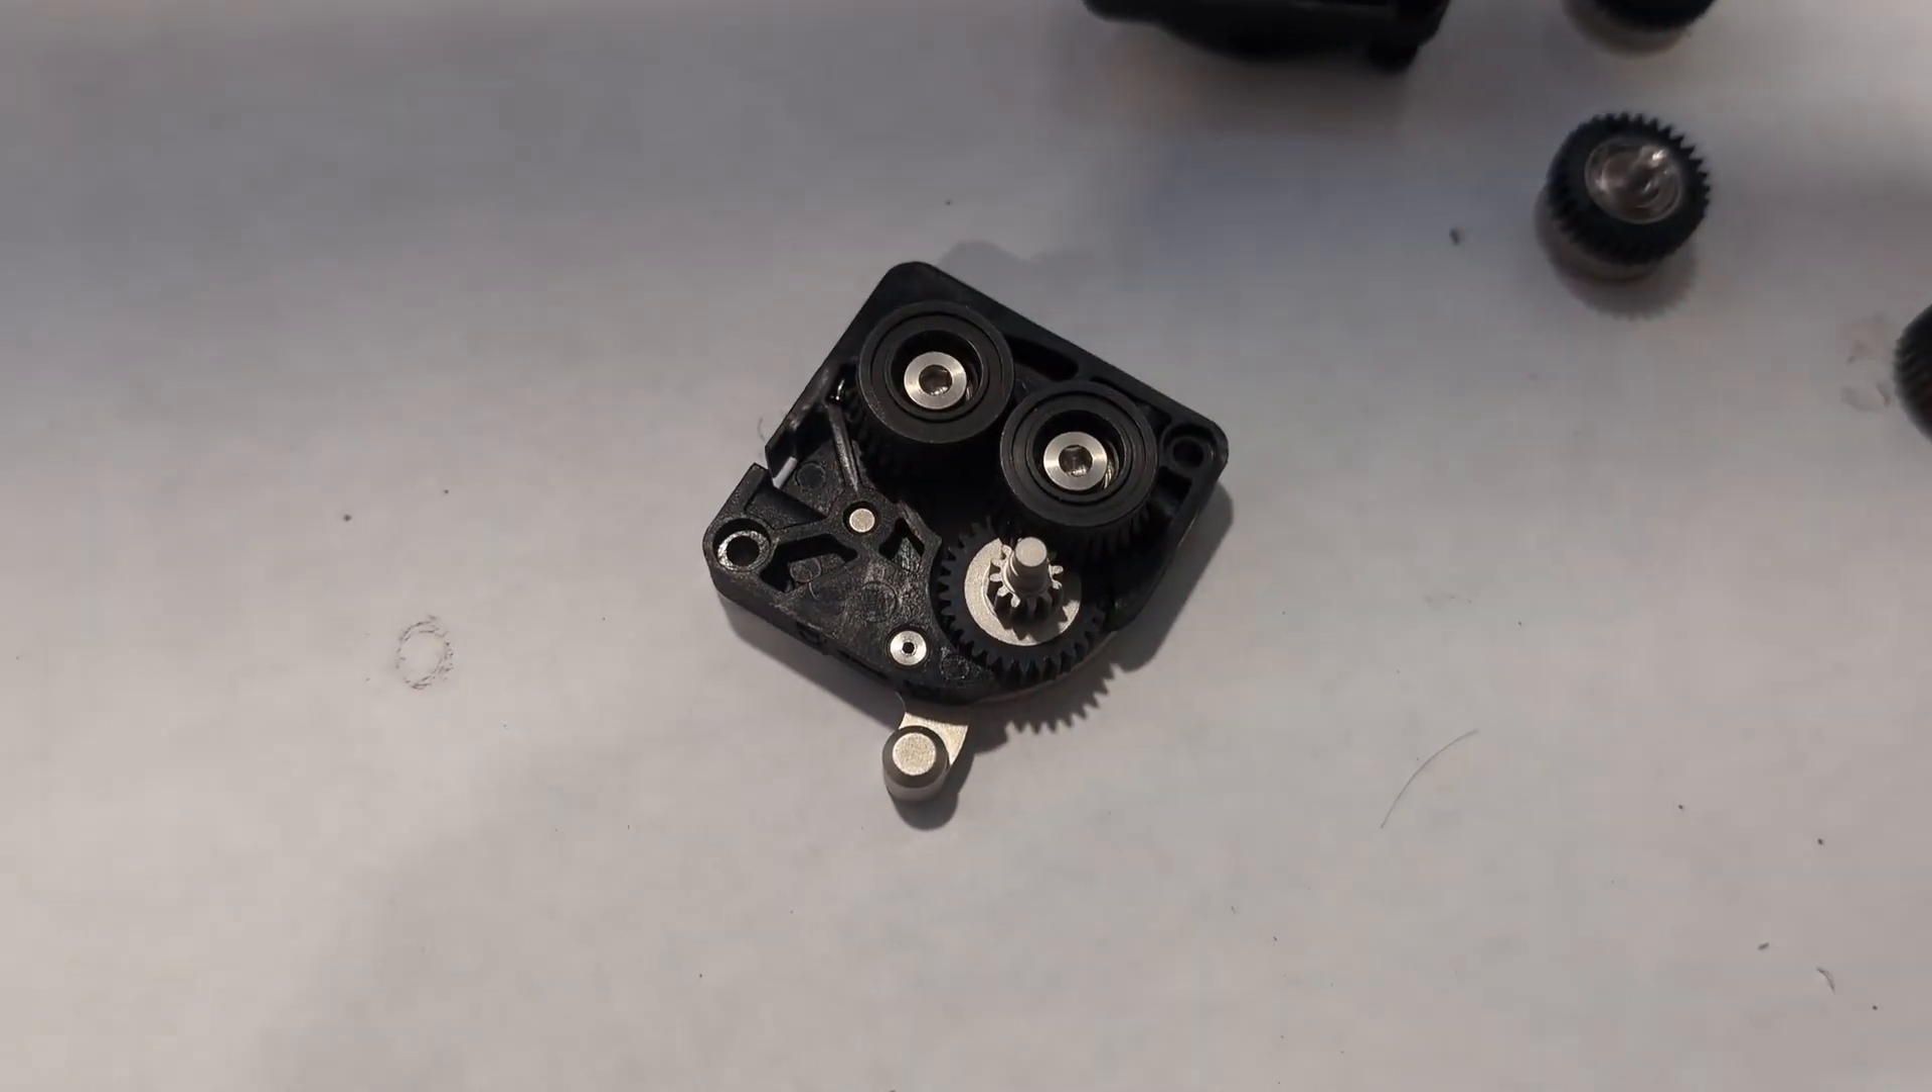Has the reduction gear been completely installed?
Yes.